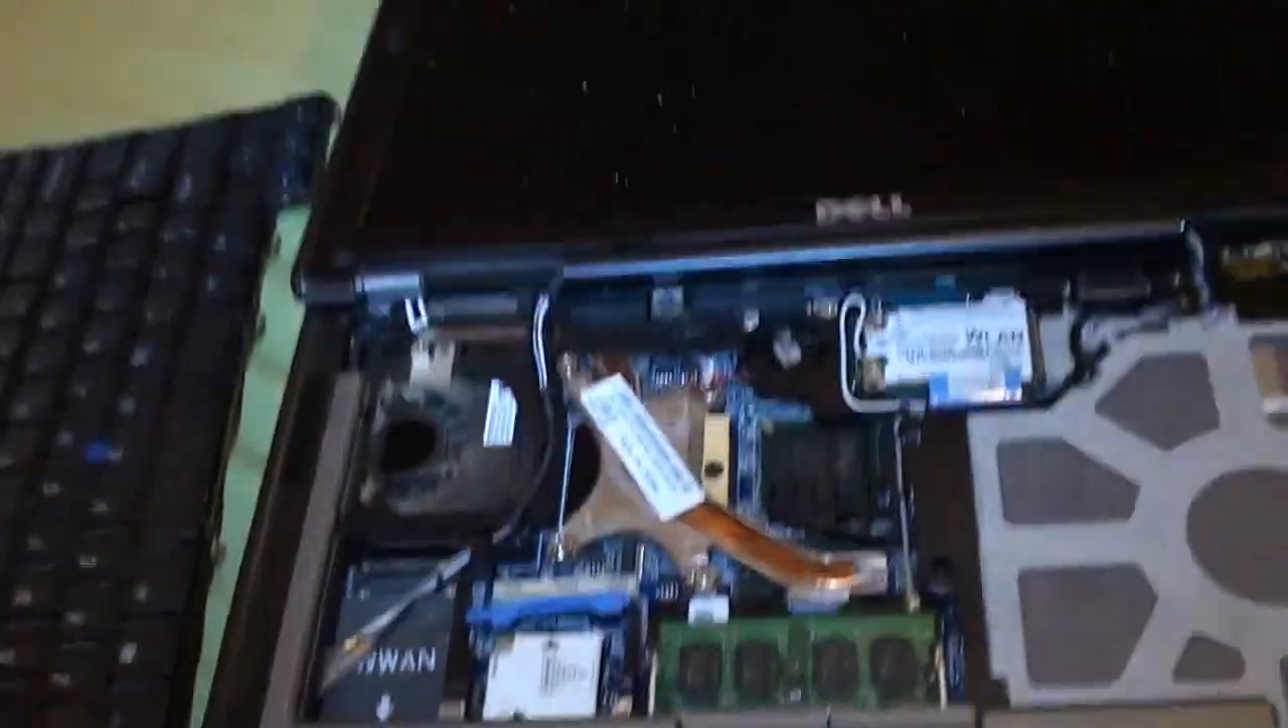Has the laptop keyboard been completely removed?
Yes.